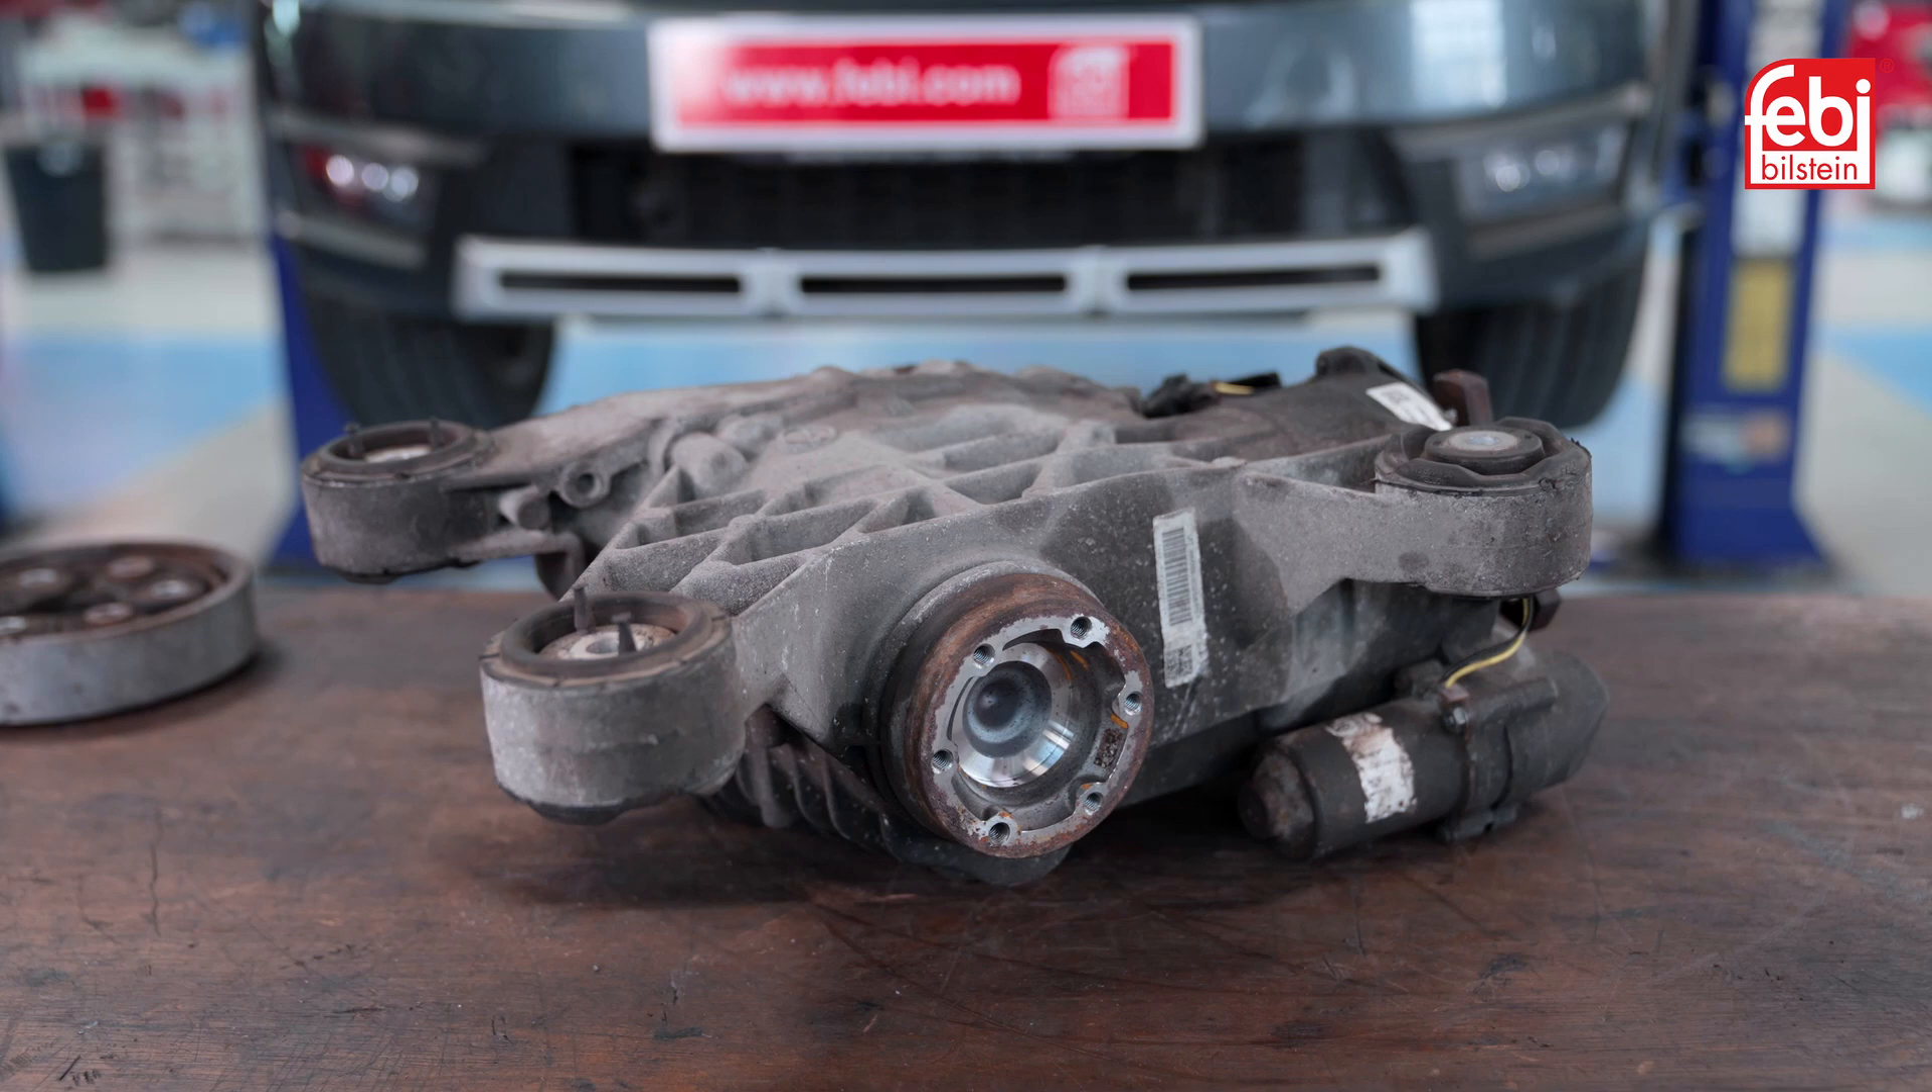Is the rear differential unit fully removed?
Yes.